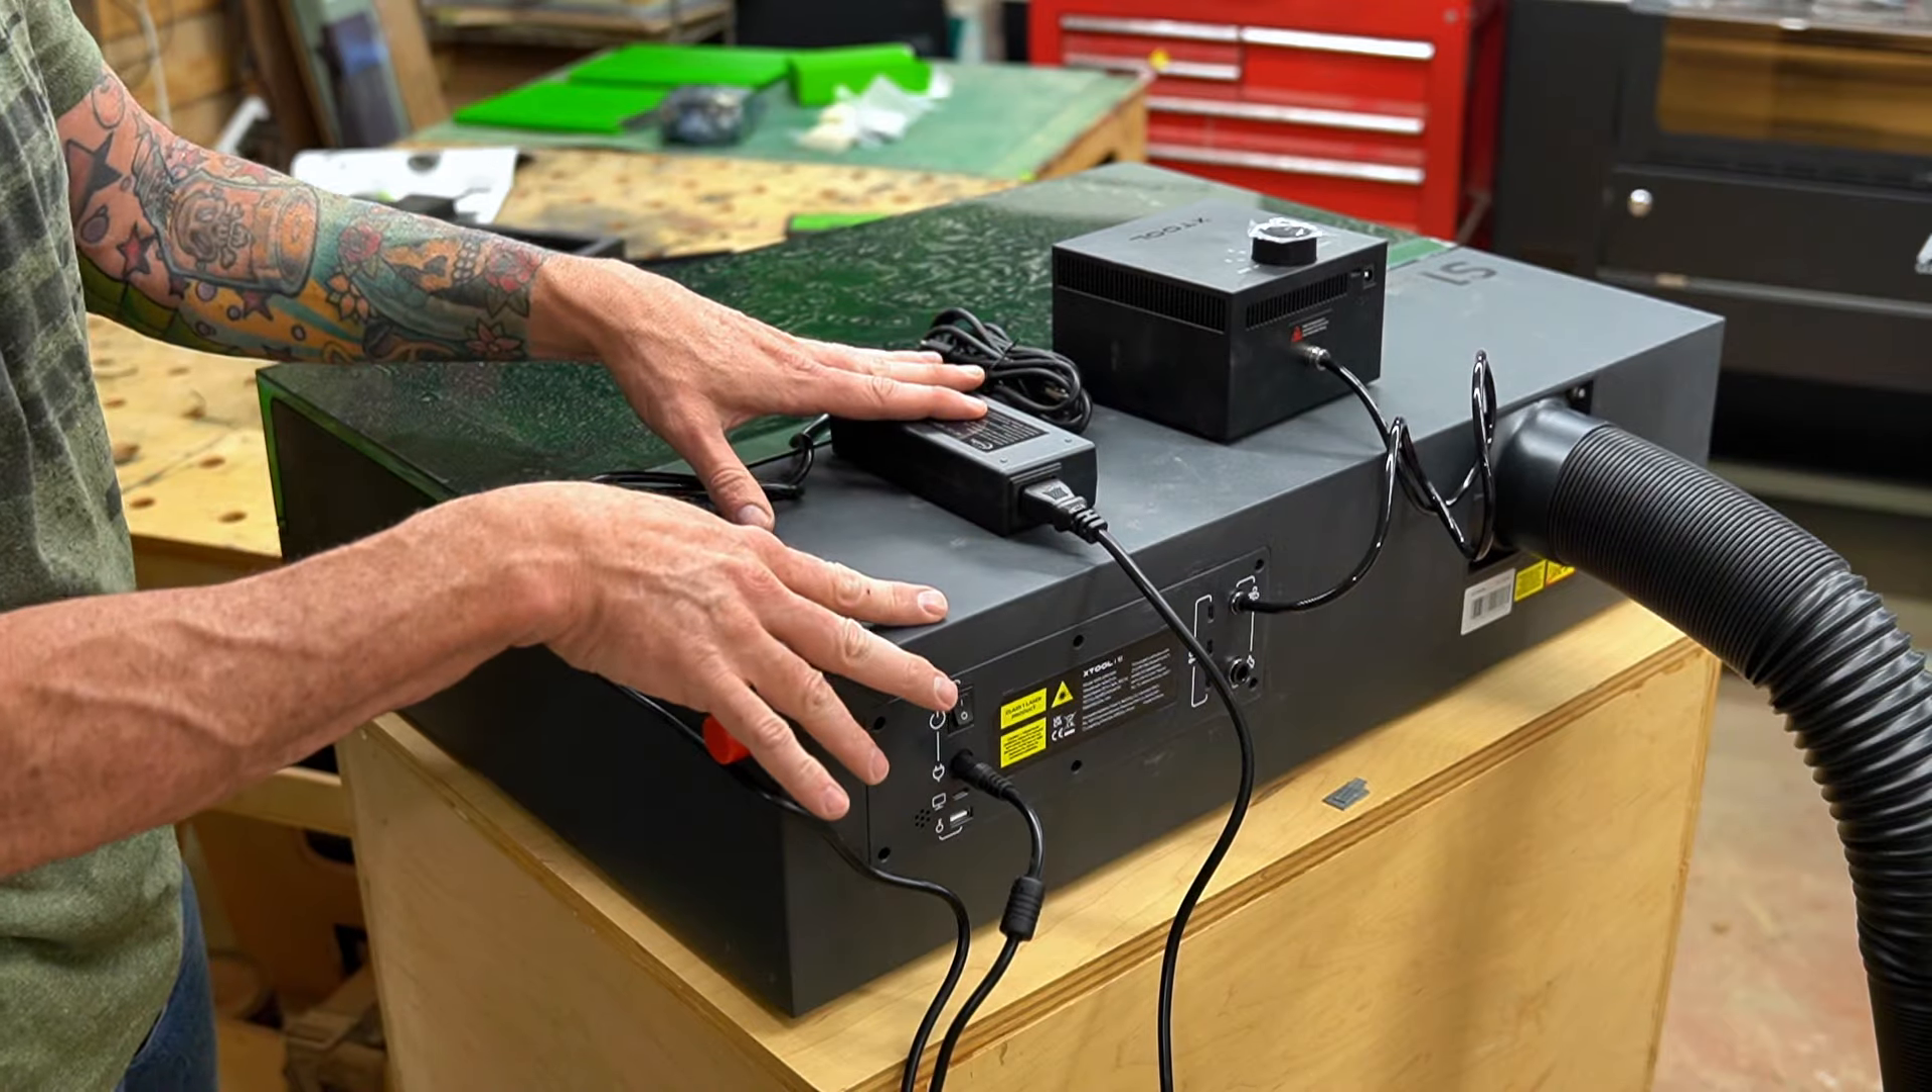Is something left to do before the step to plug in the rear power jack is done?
No.